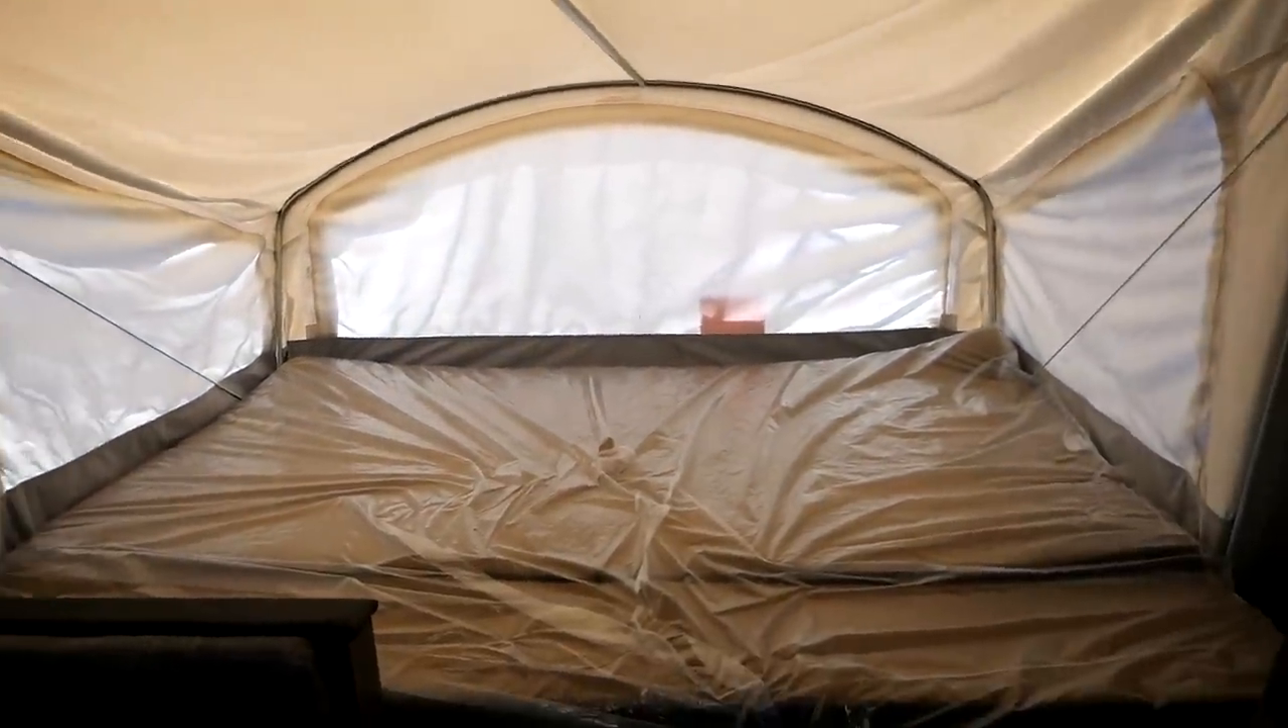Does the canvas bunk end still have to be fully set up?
No.